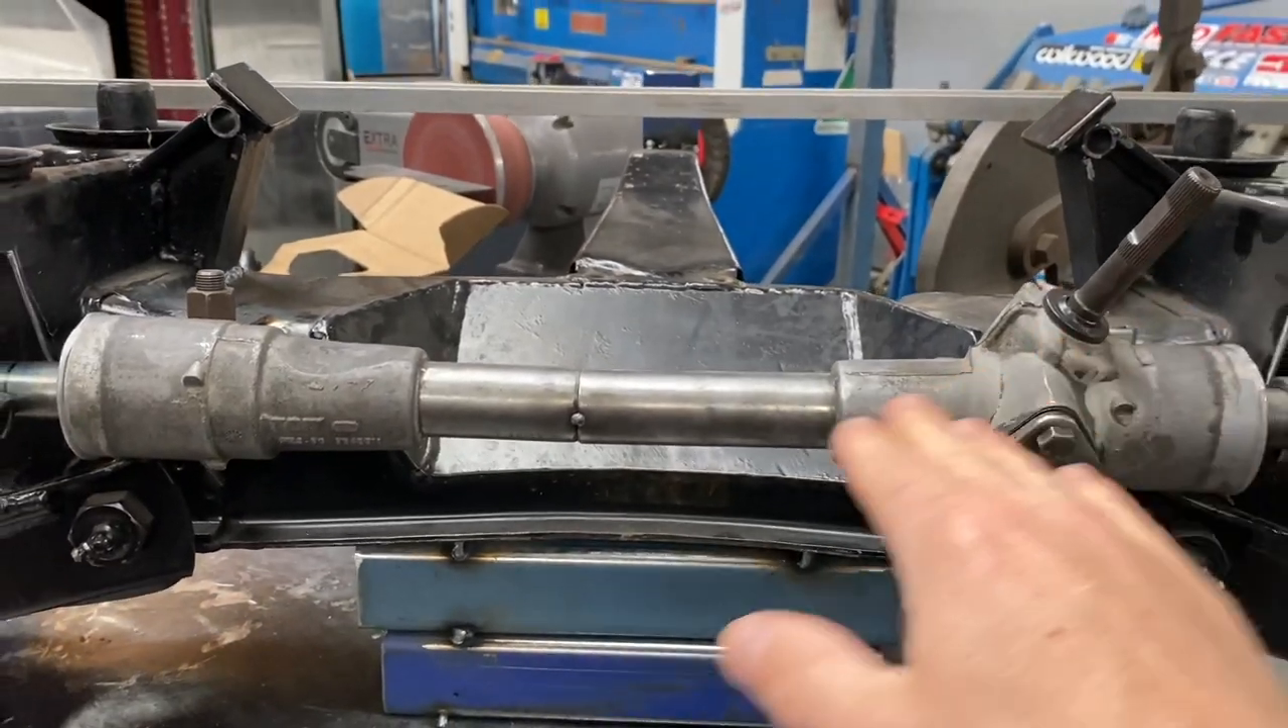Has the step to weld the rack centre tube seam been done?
No.